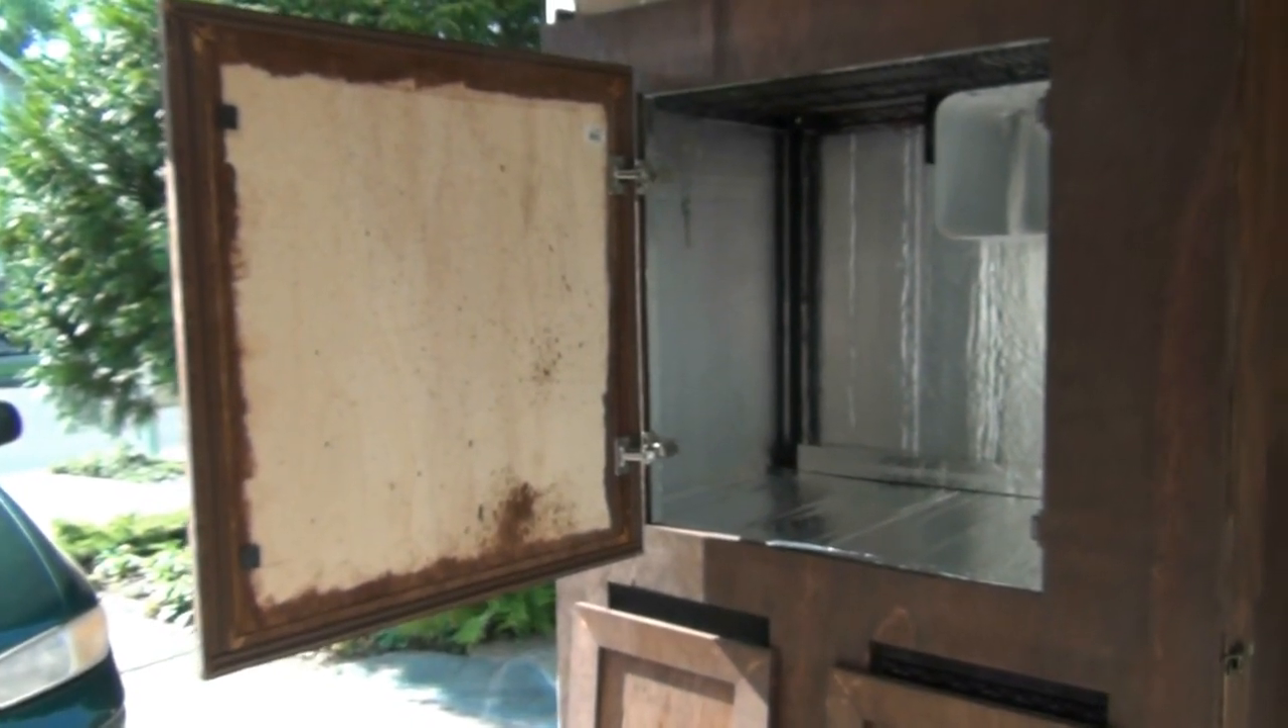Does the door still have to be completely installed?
No.